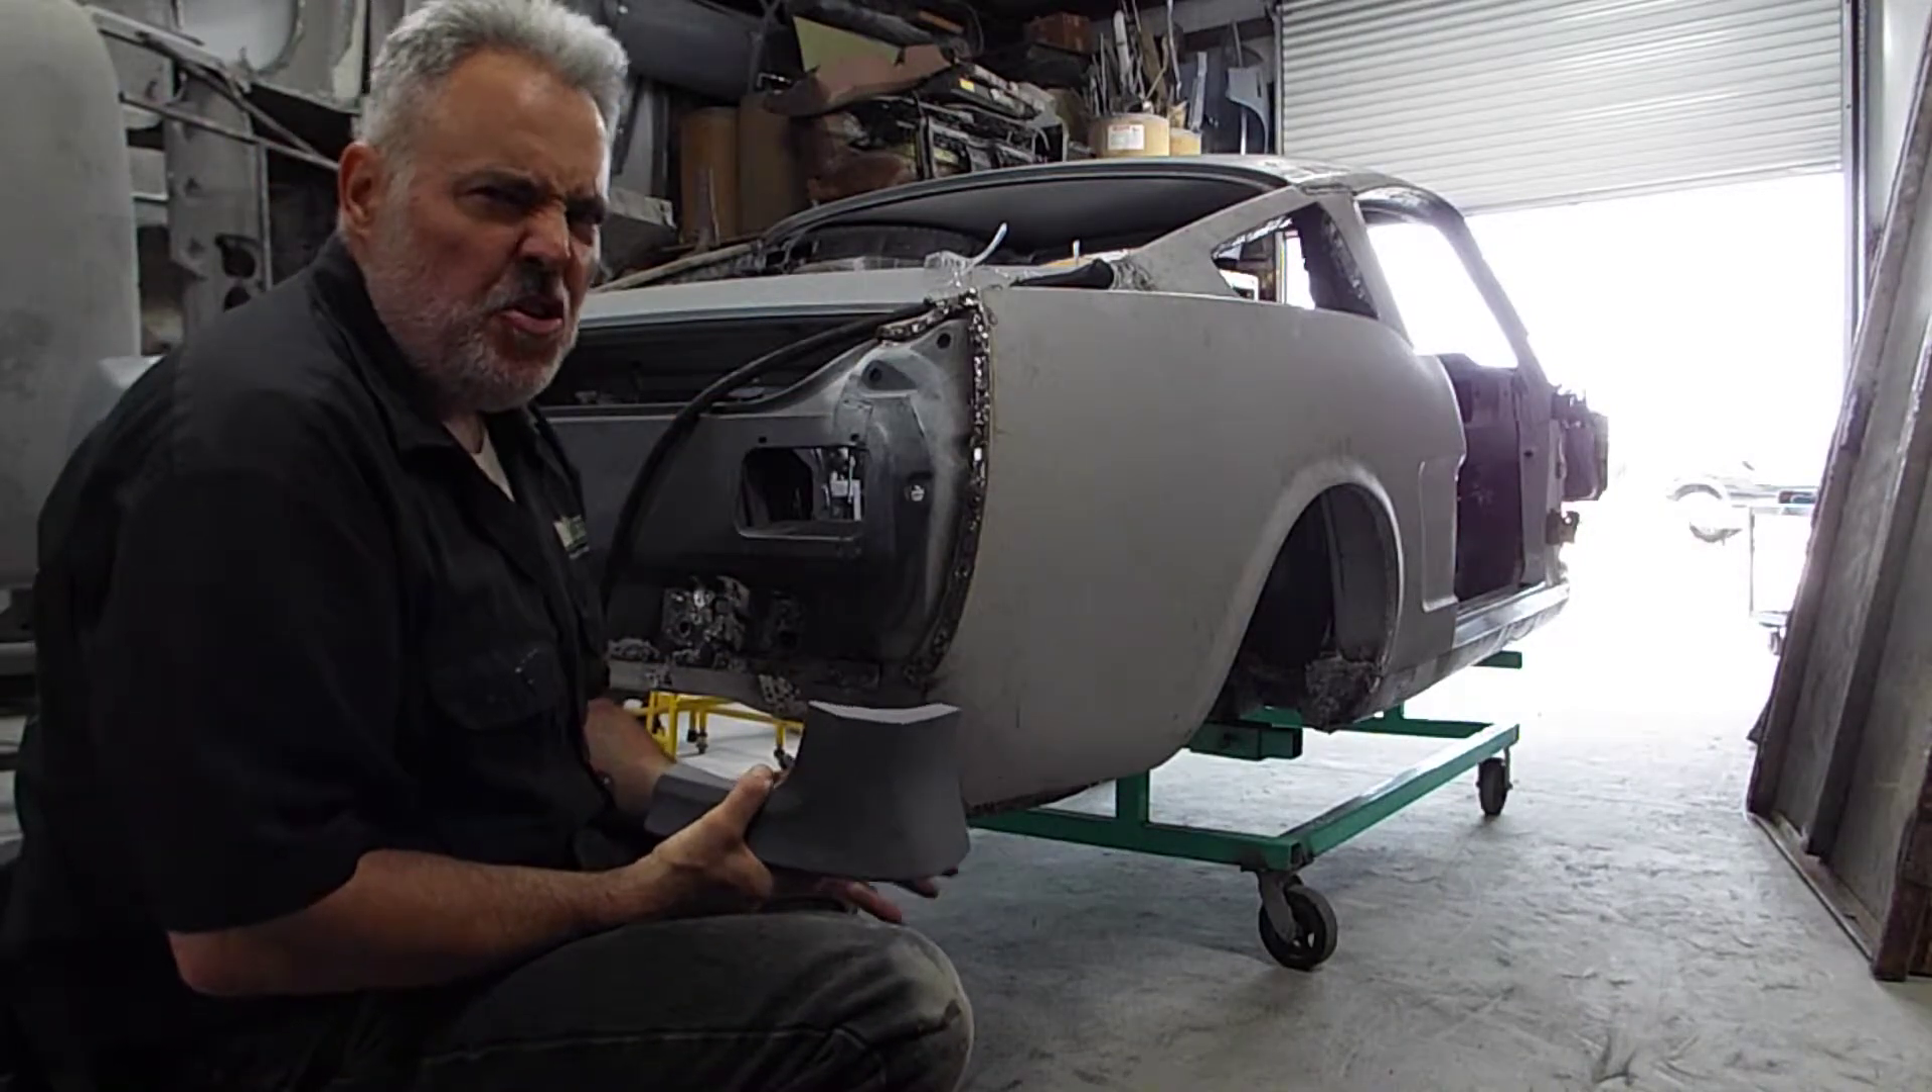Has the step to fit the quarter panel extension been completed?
No.